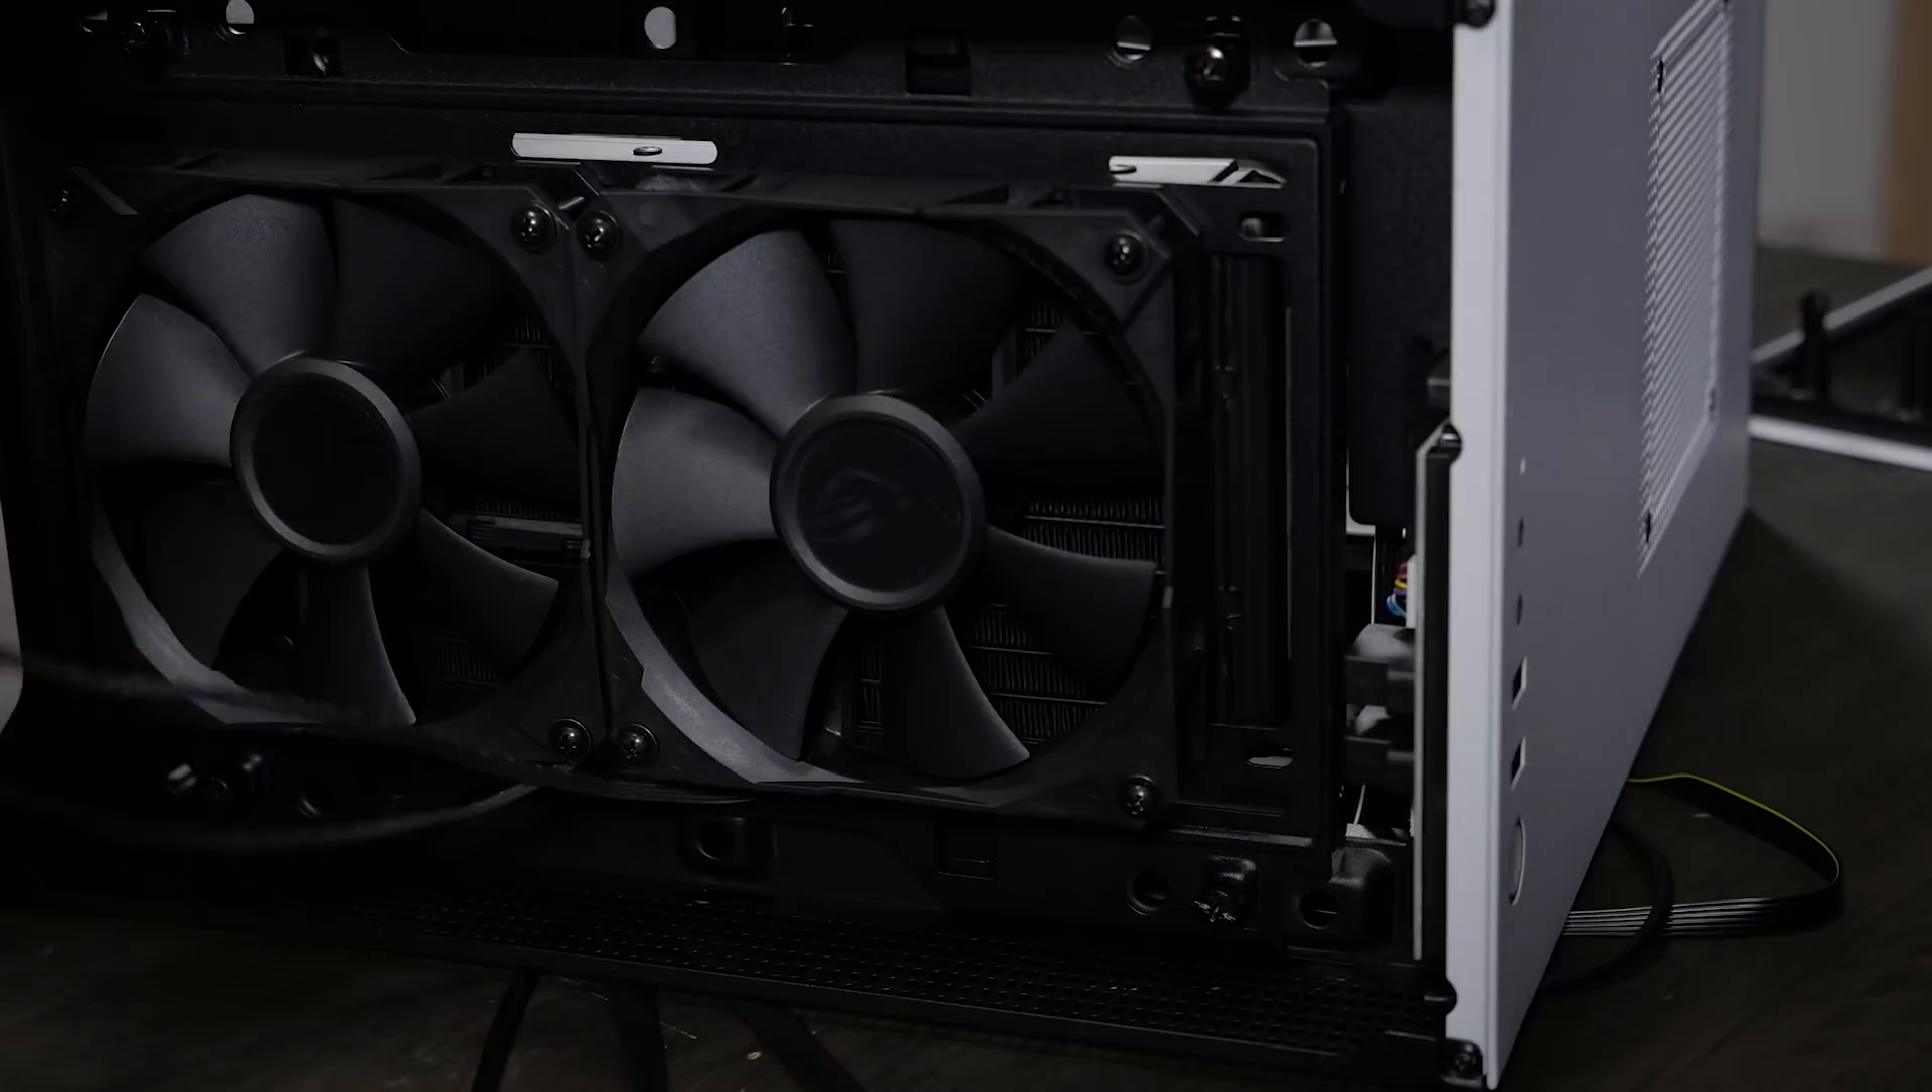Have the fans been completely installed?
Yes.